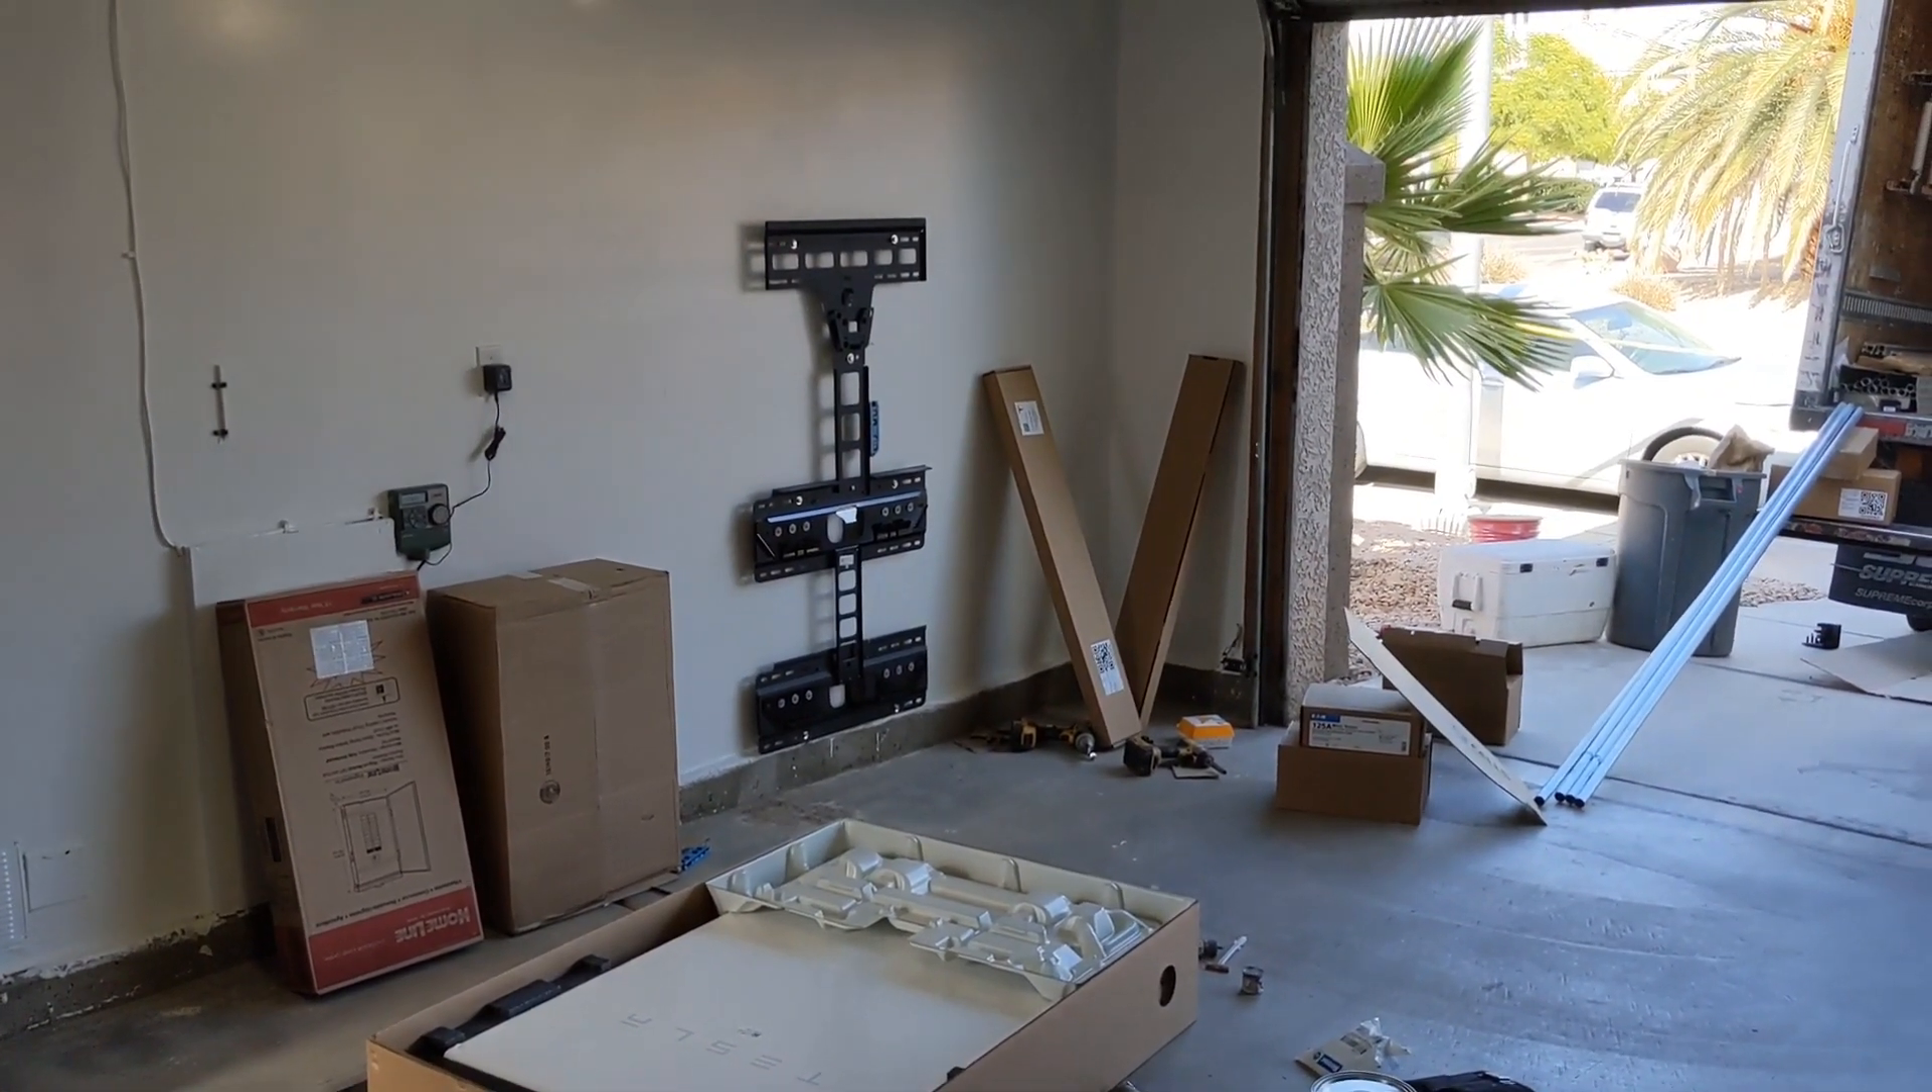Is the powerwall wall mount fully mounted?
Yes.